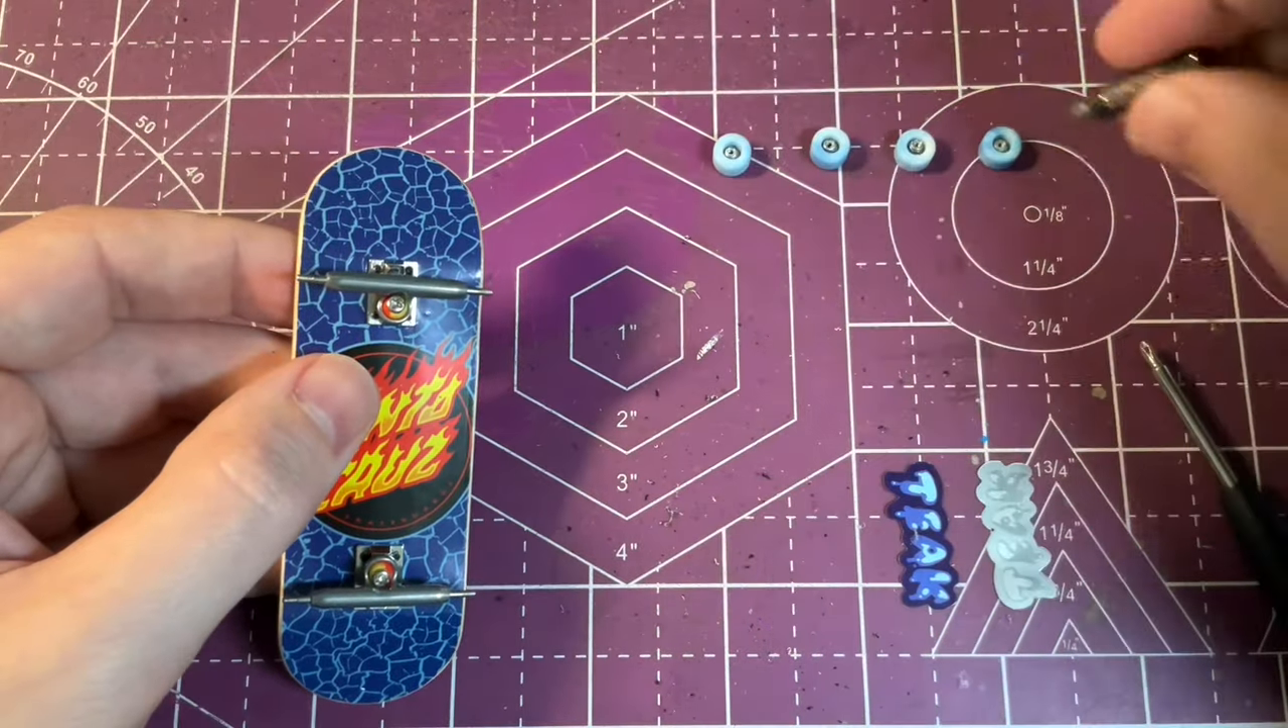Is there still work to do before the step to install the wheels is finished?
Yes.